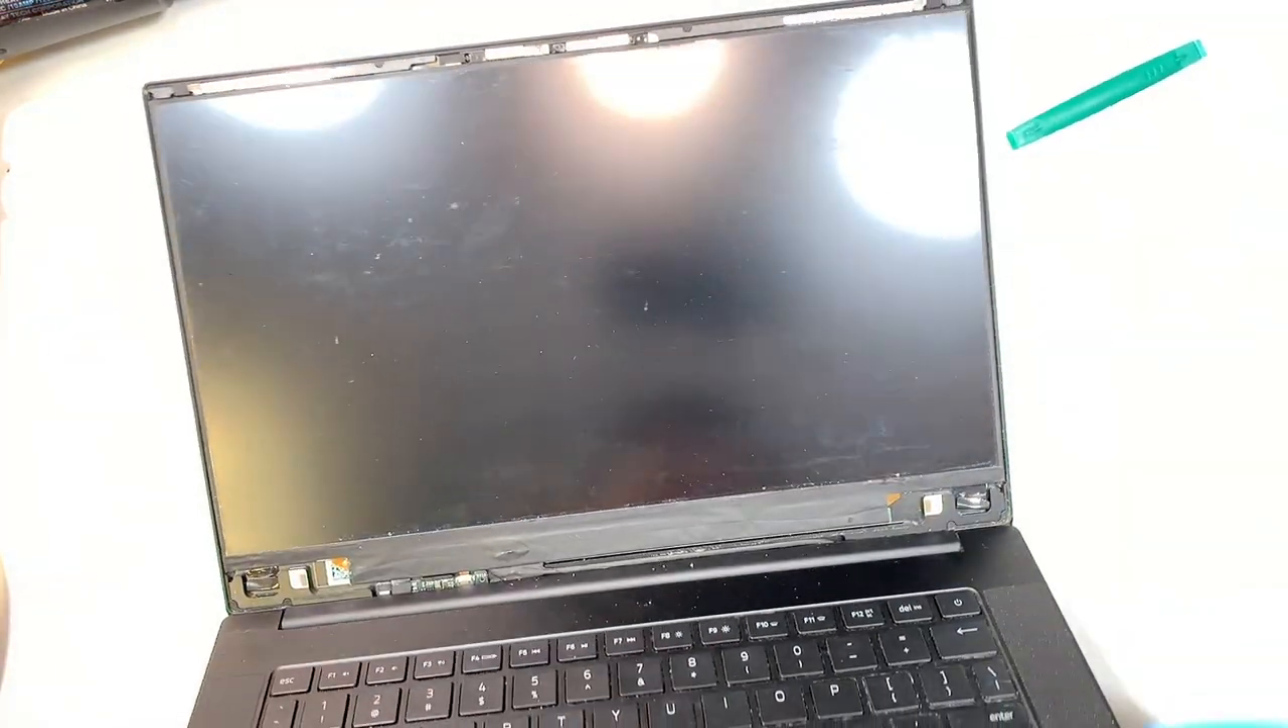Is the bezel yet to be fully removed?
No.